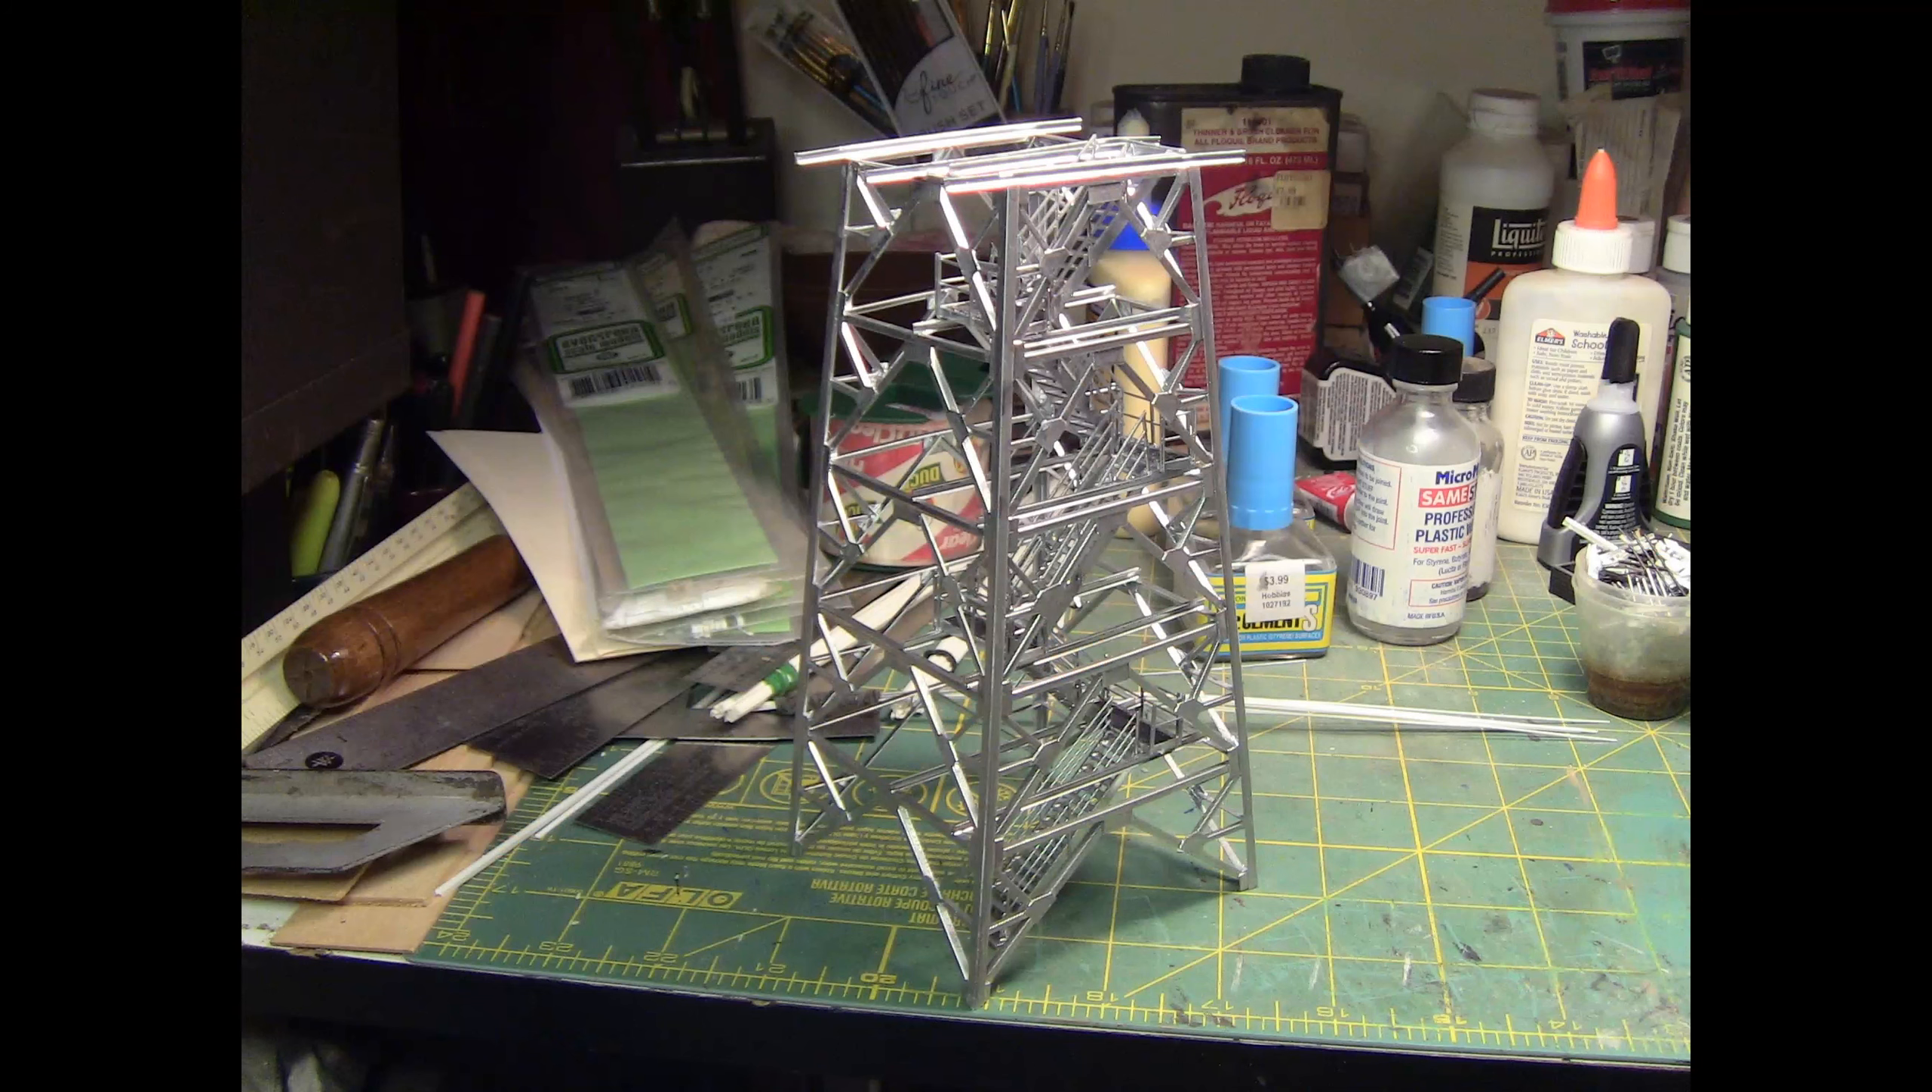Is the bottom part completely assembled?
Yes.